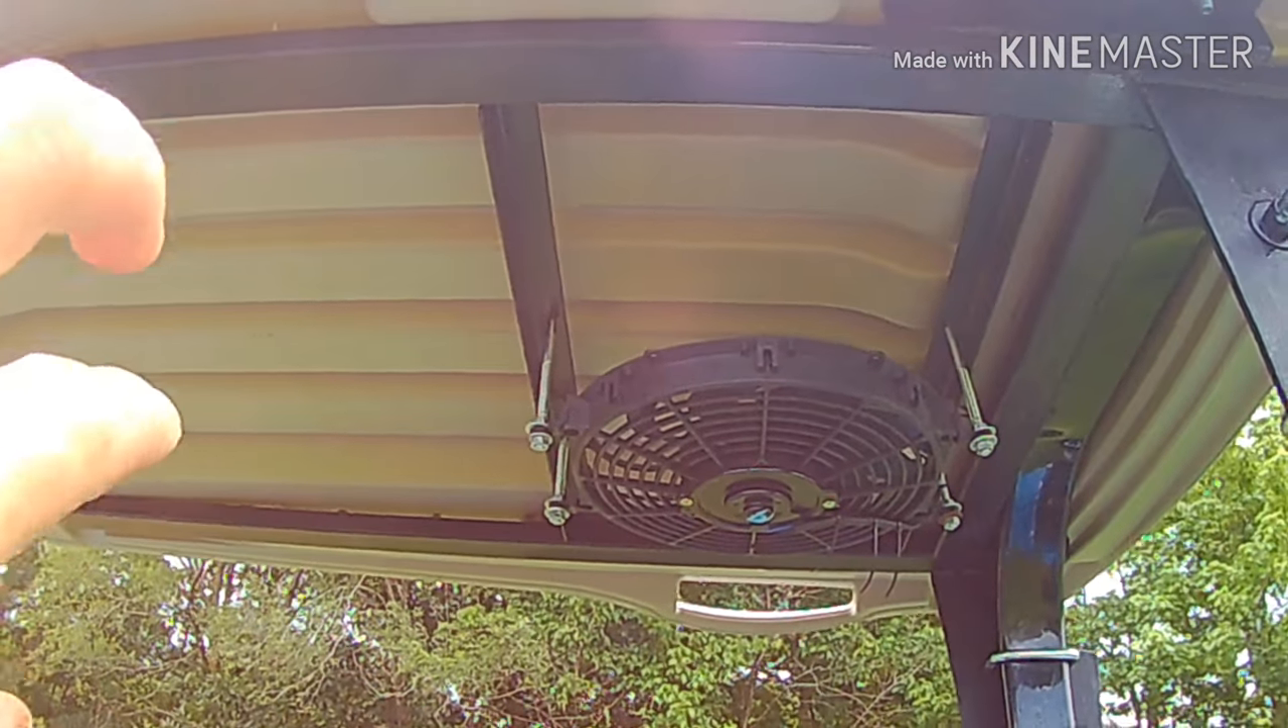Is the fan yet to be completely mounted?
No.